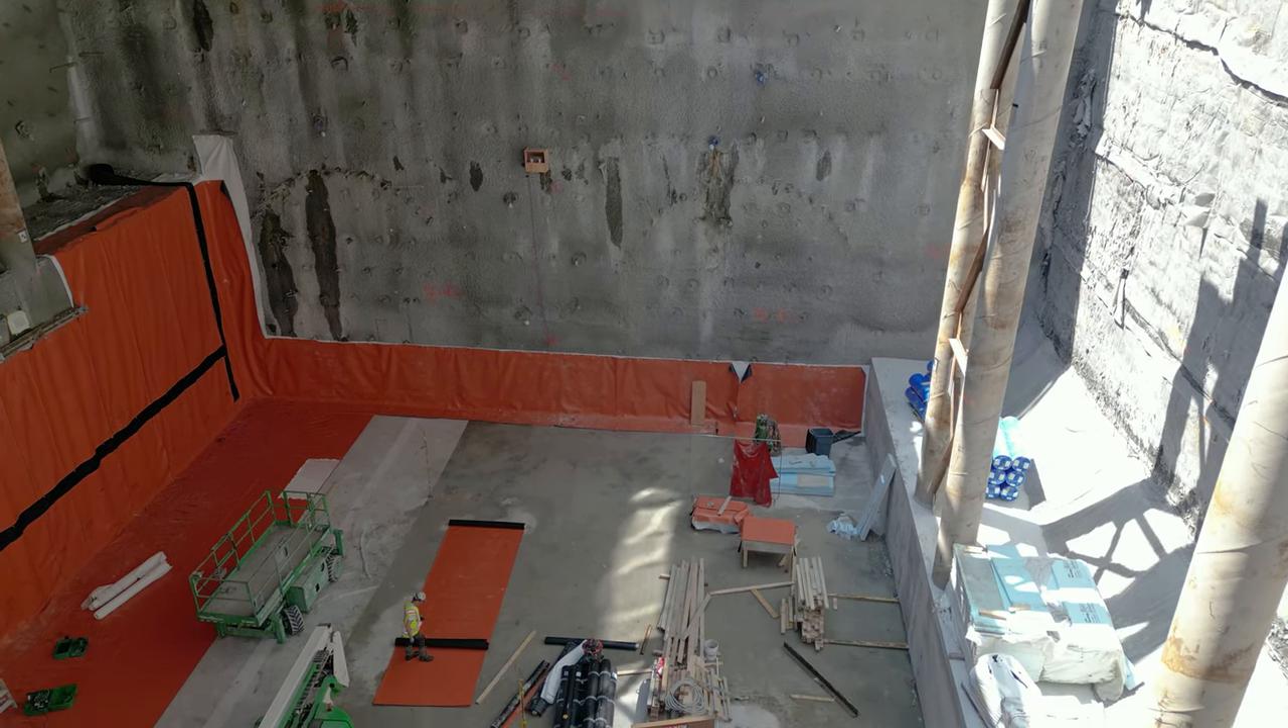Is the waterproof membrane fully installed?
No.